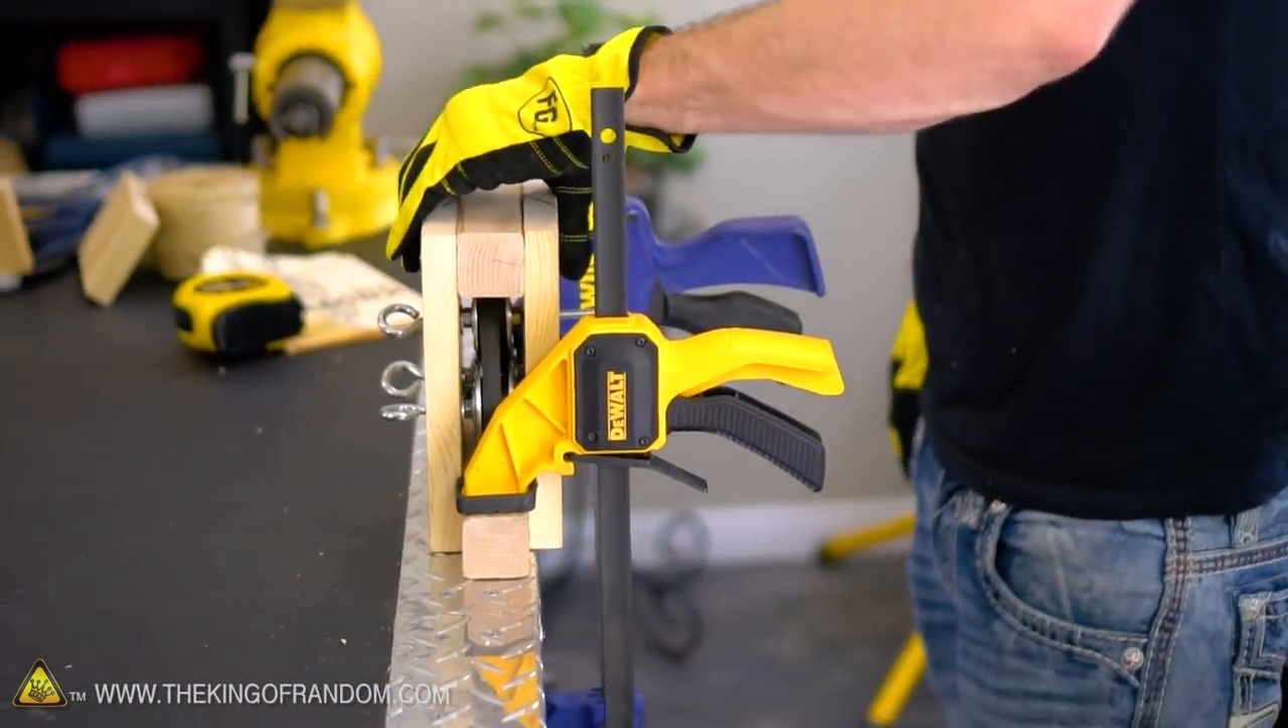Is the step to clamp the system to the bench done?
Yes.